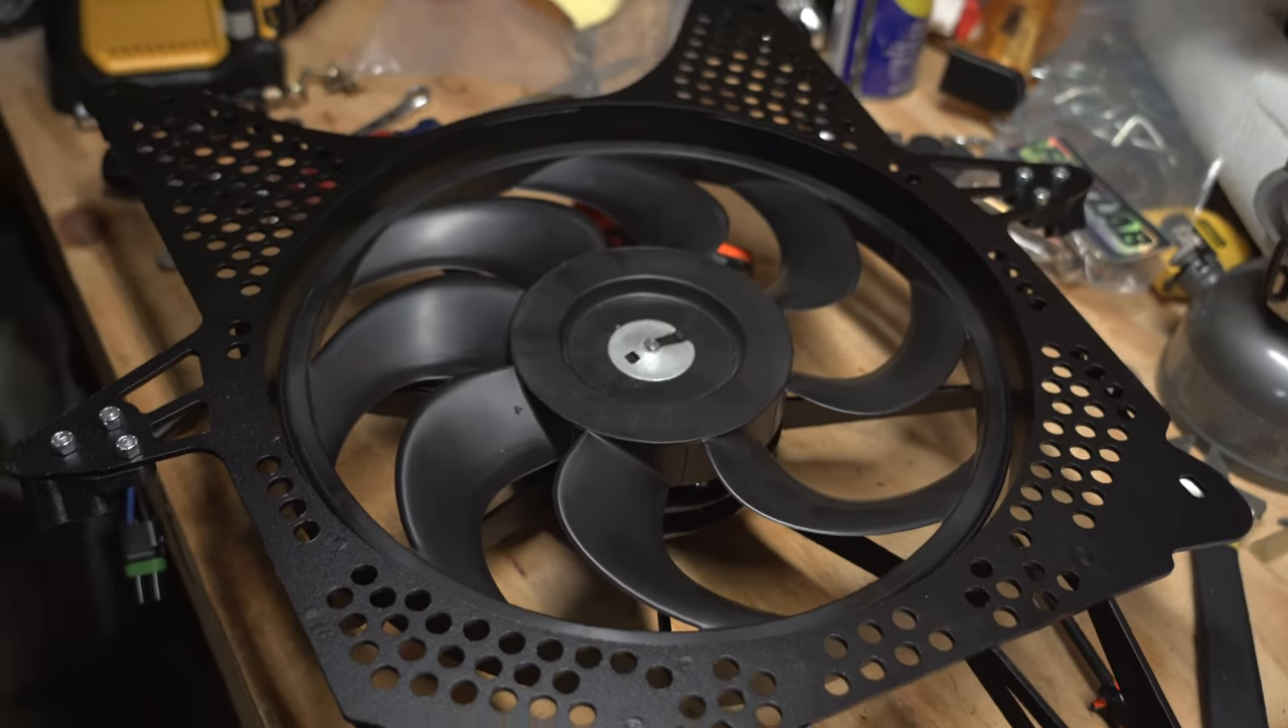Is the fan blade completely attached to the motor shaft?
Yes.